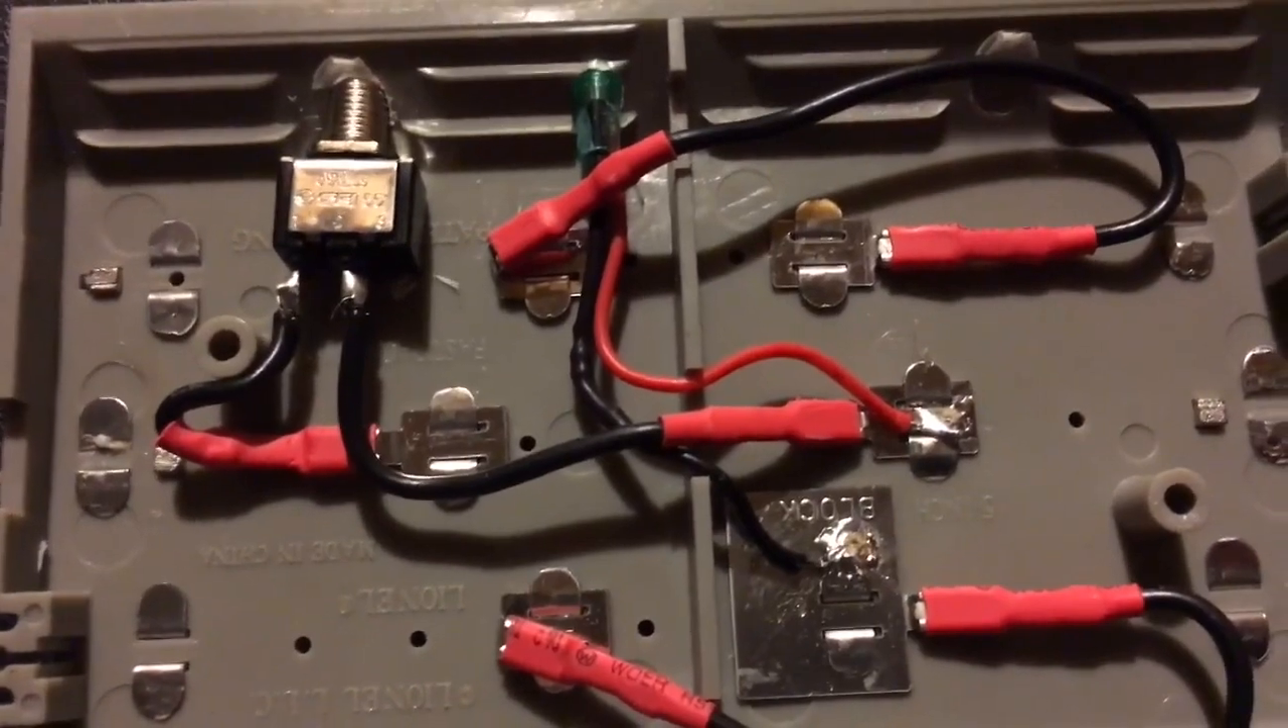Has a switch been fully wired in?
Yes.